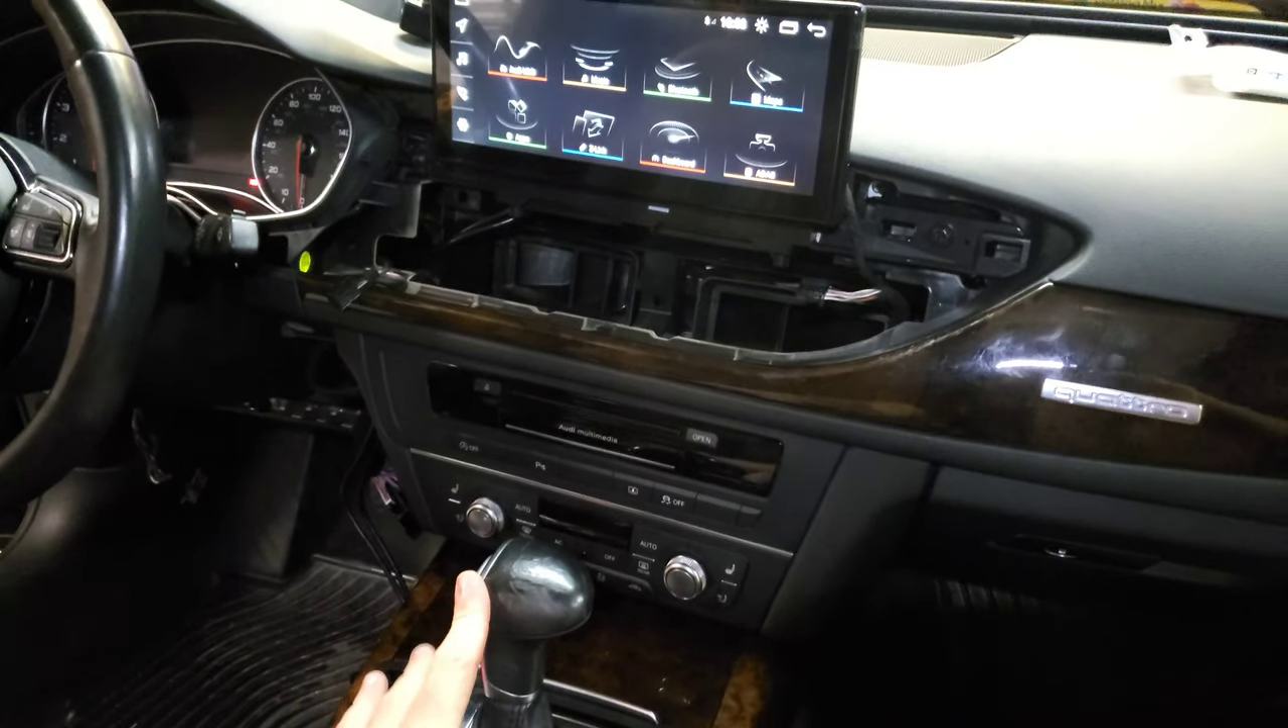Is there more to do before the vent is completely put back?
Yes.